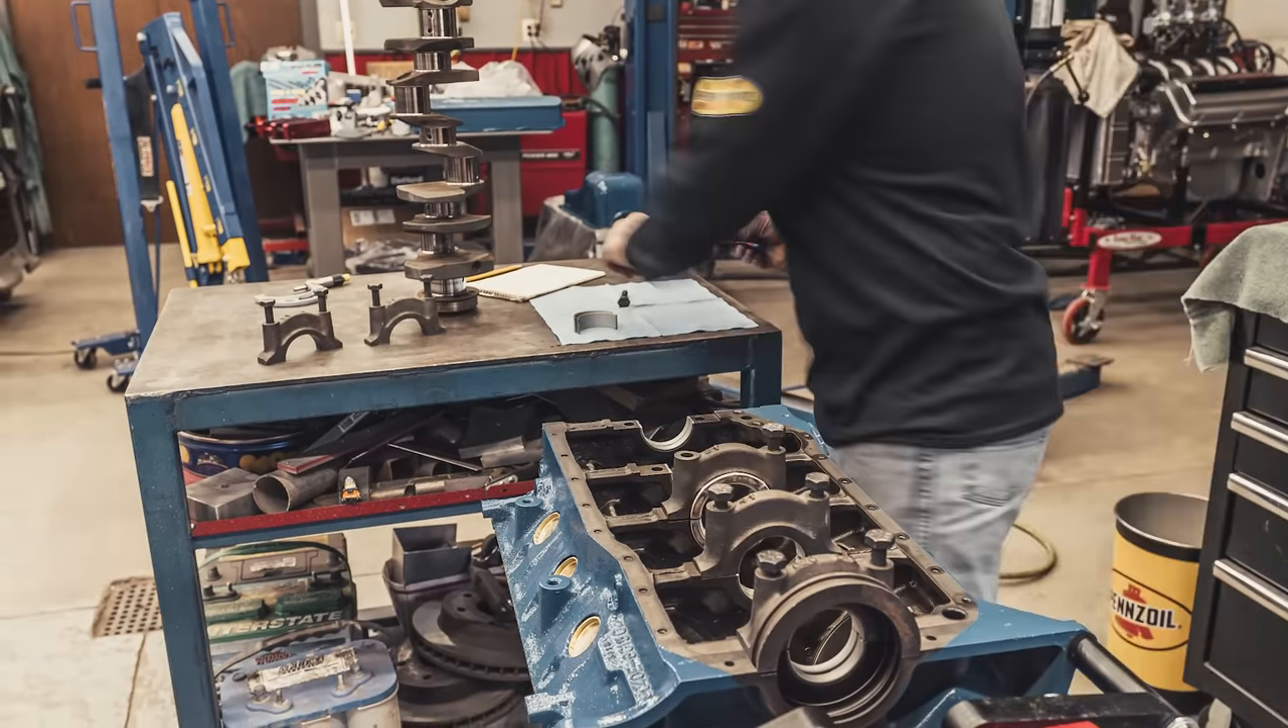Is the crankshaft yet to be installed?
Yes.